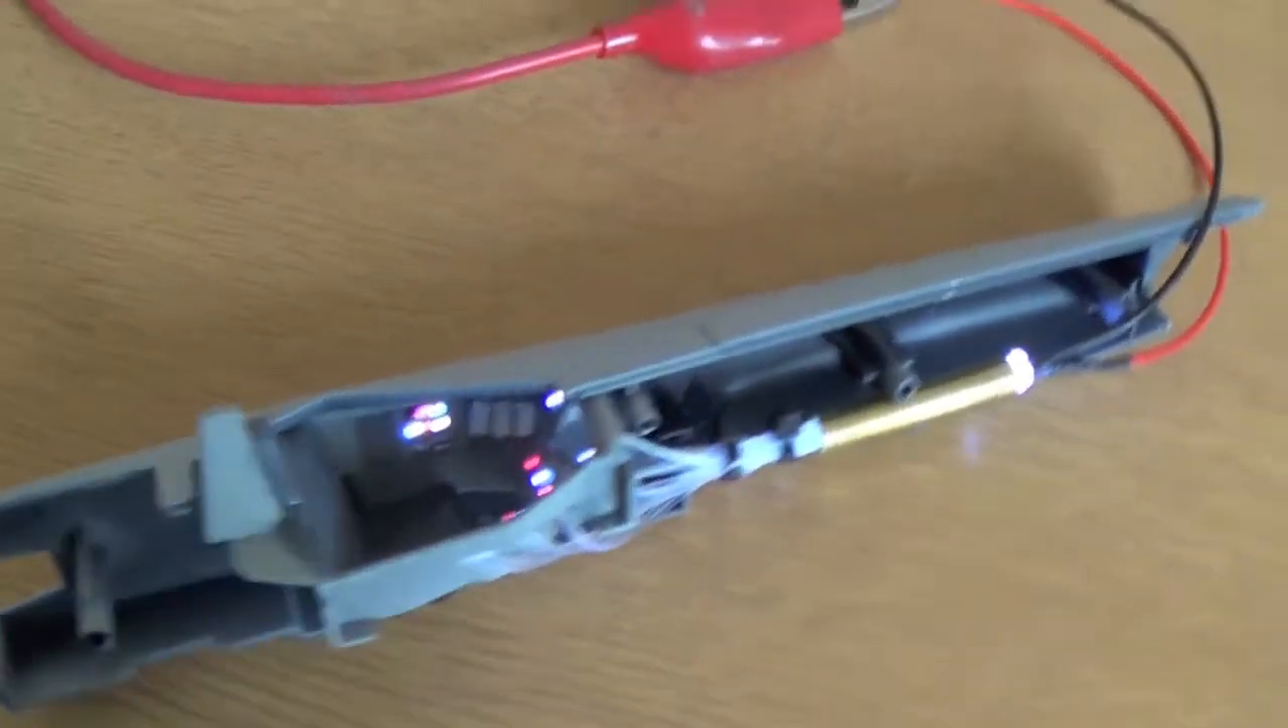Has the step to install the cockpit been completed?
Yes.